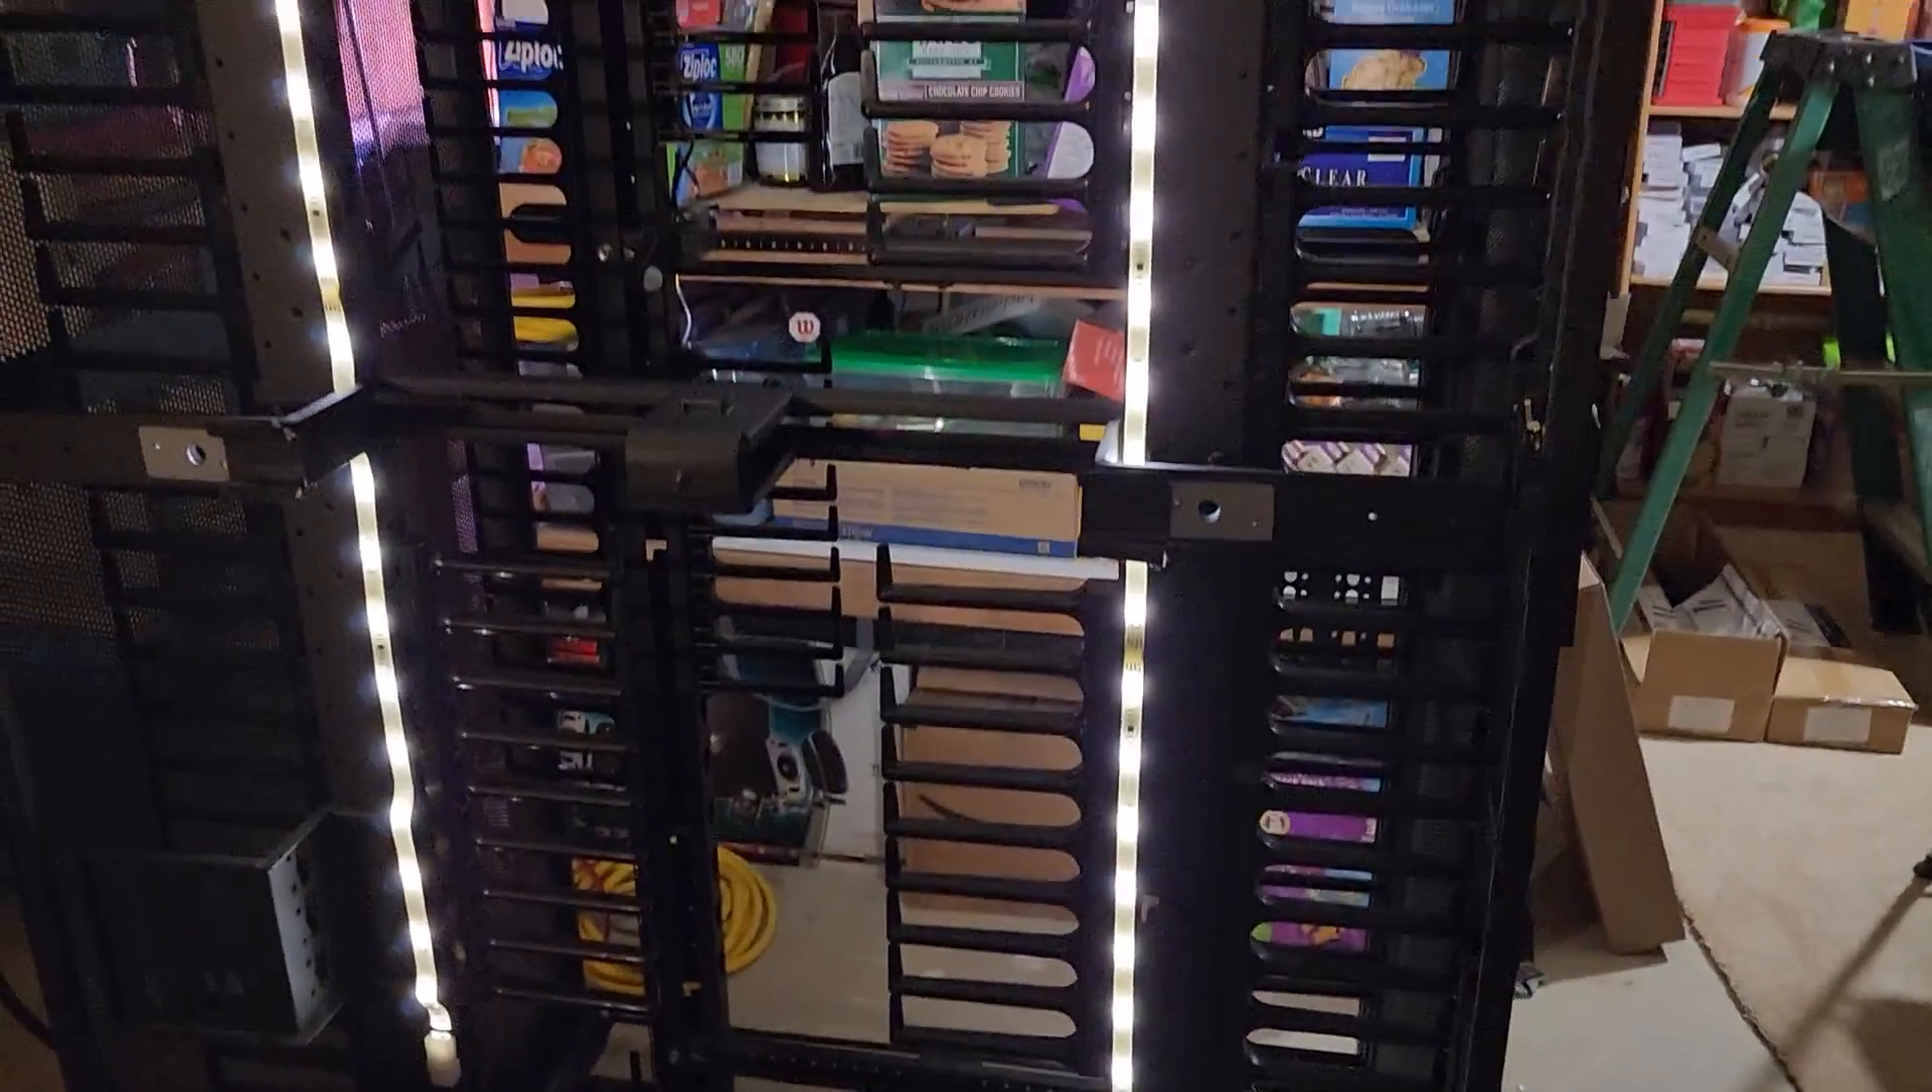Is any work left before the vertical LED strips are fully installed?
No.